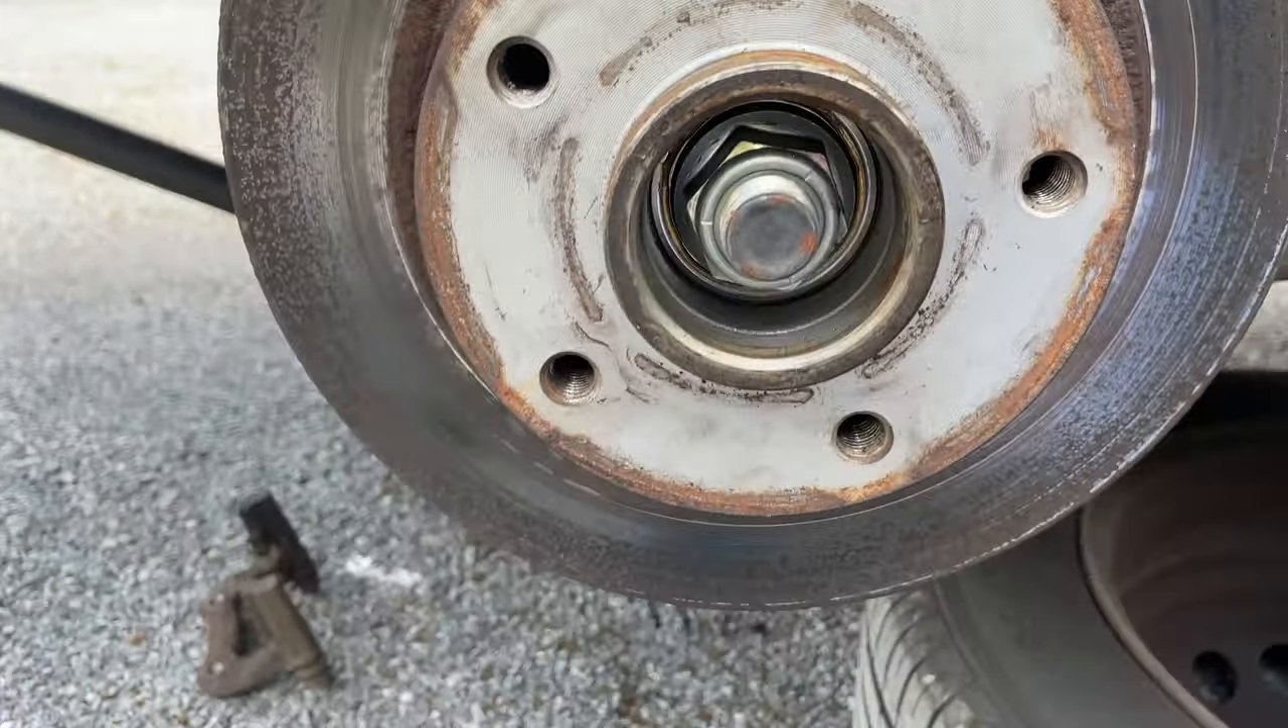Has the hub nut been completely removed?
No.